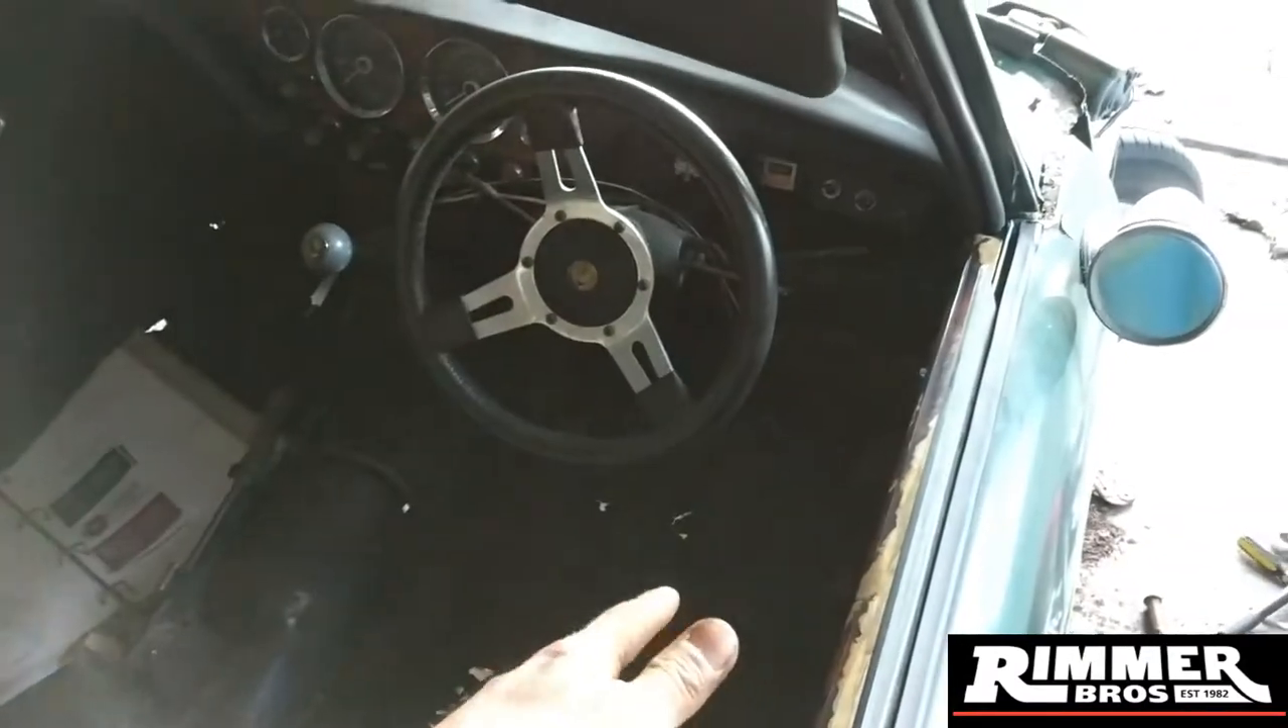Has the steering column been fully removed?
No.